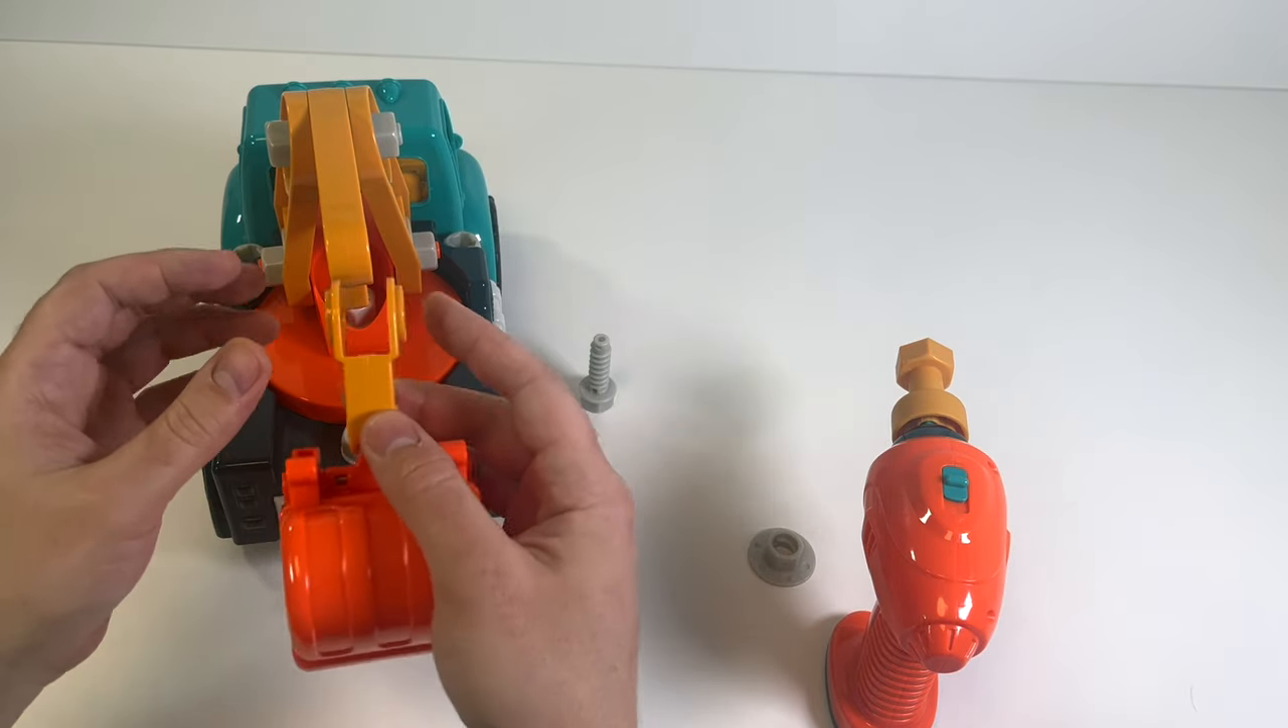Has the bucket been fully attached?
No.